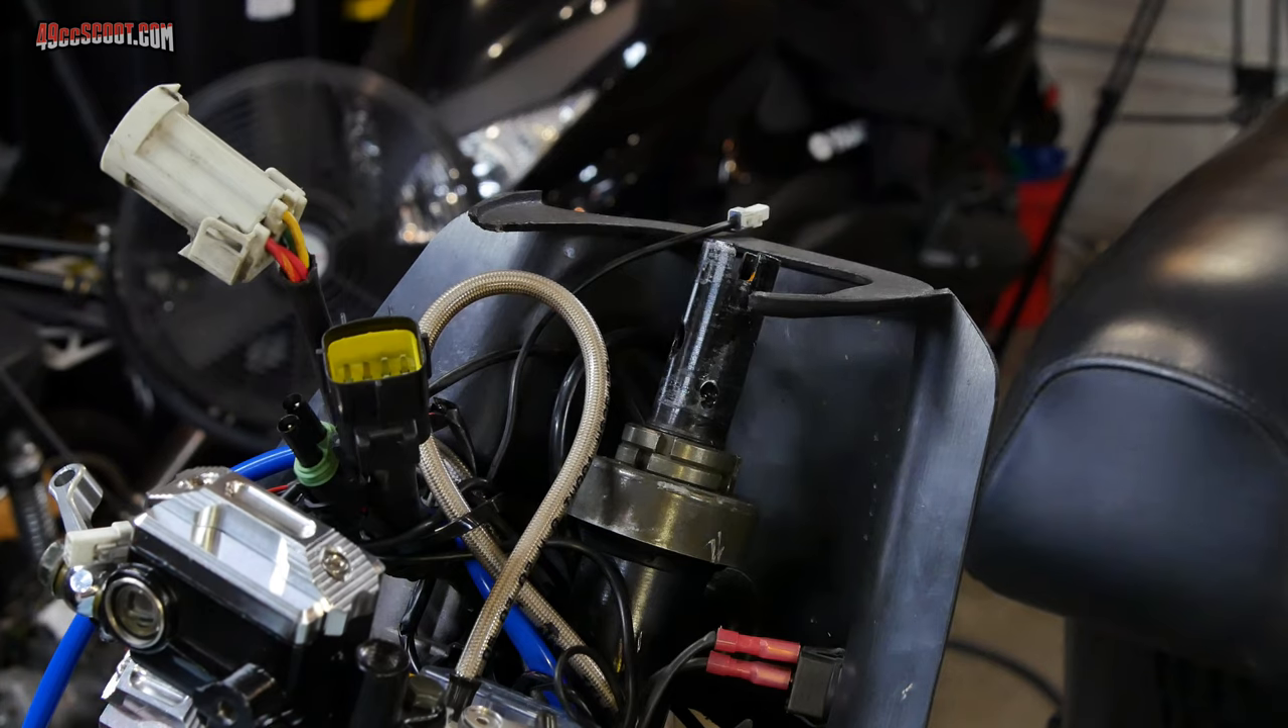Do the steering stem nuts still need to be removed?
Yes.